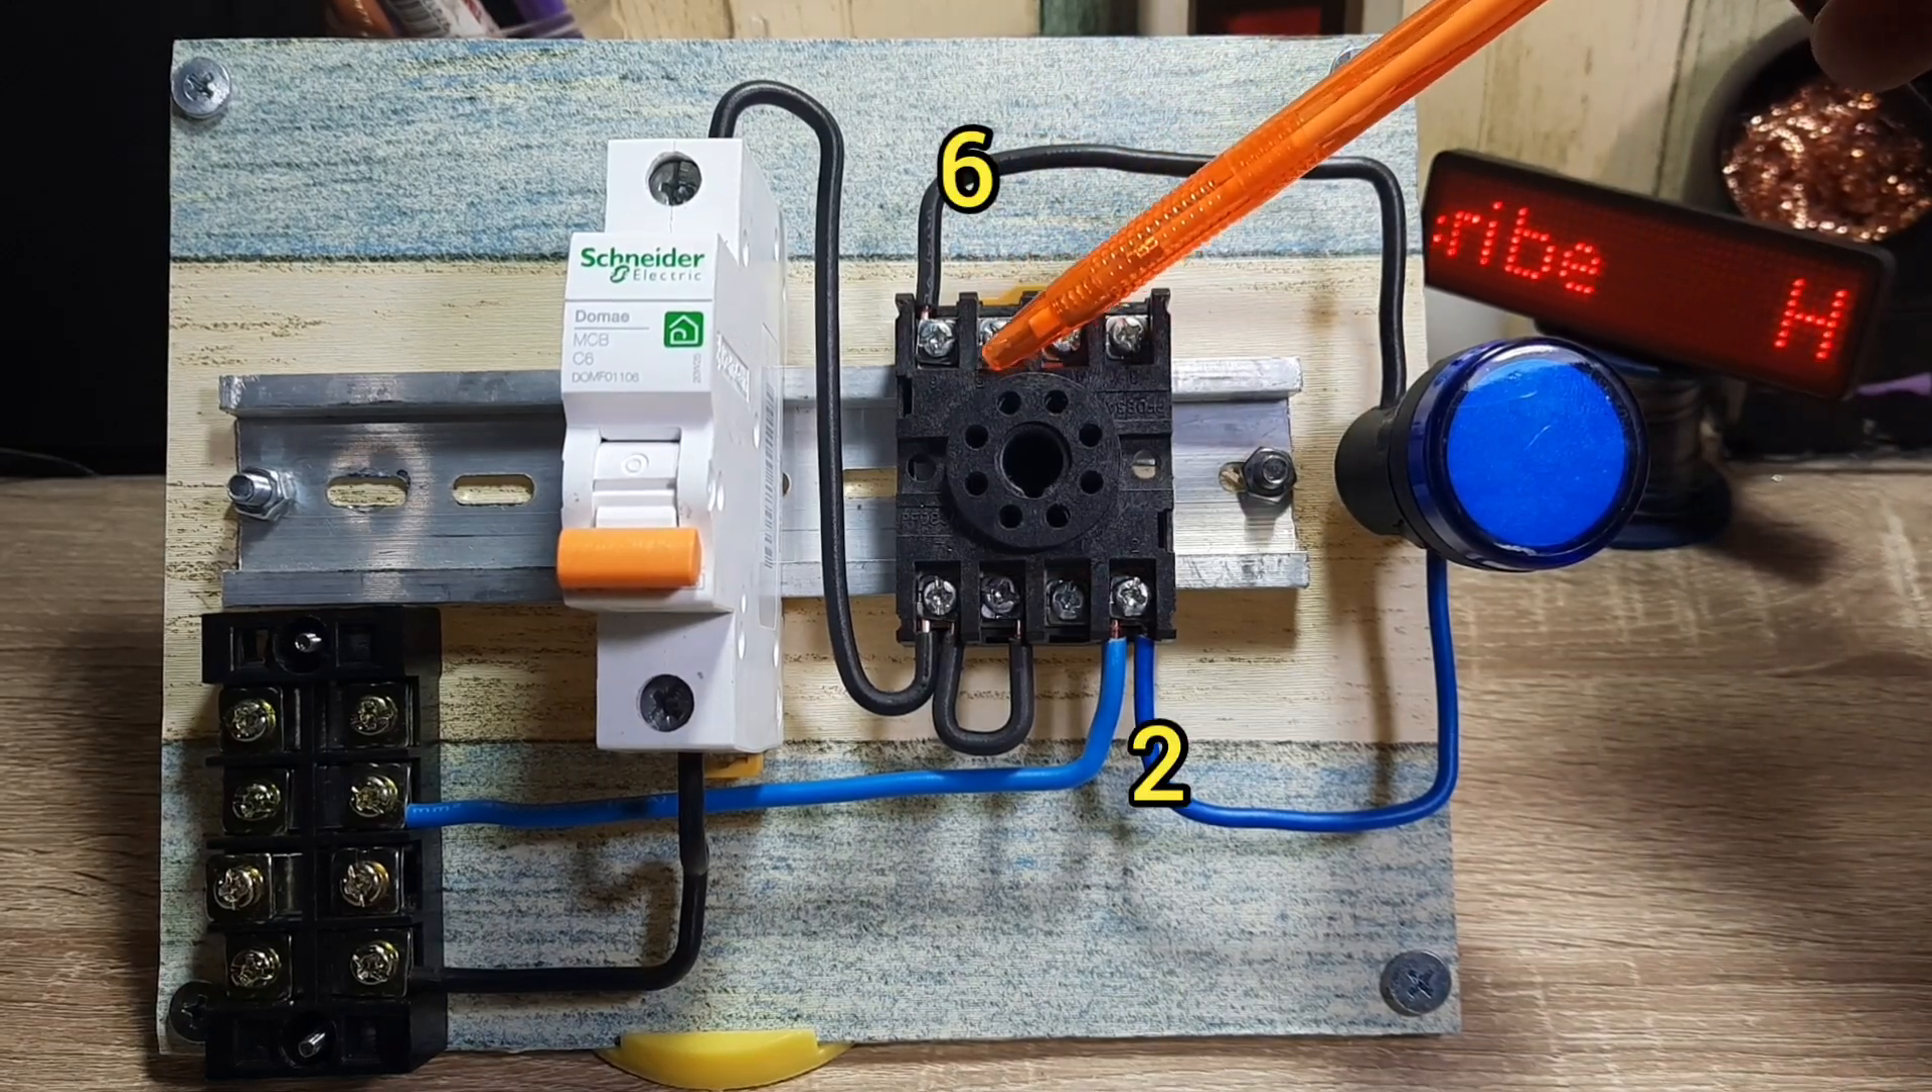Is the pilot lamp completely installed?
Yes.